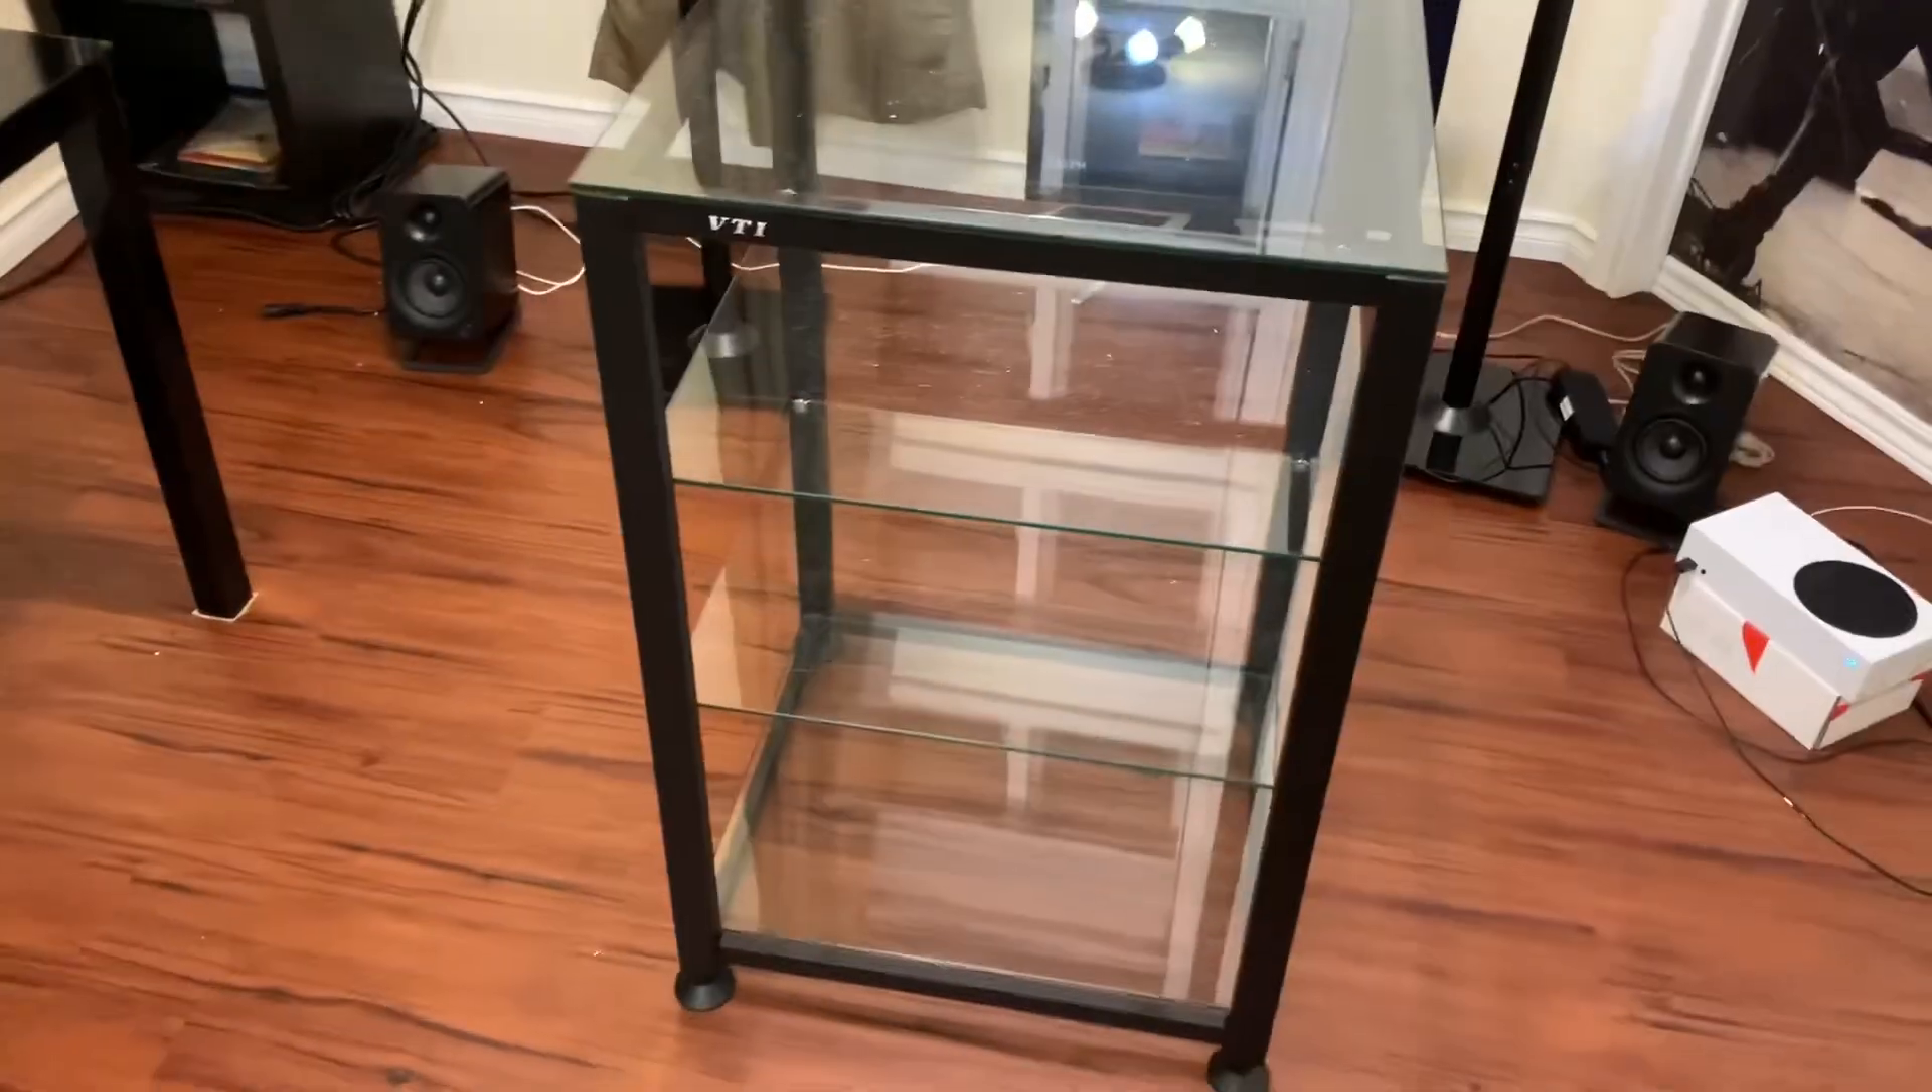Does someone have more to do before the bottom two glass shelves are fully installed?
No.